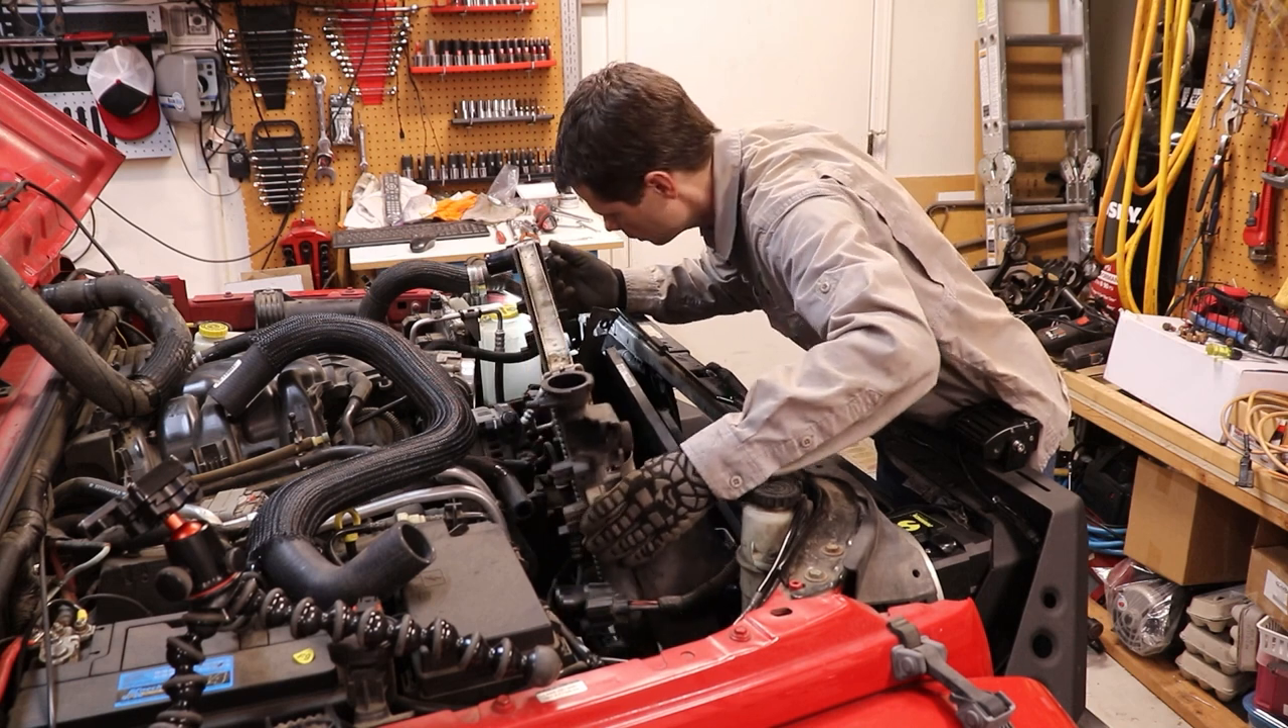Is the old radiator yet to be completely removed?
Yes.